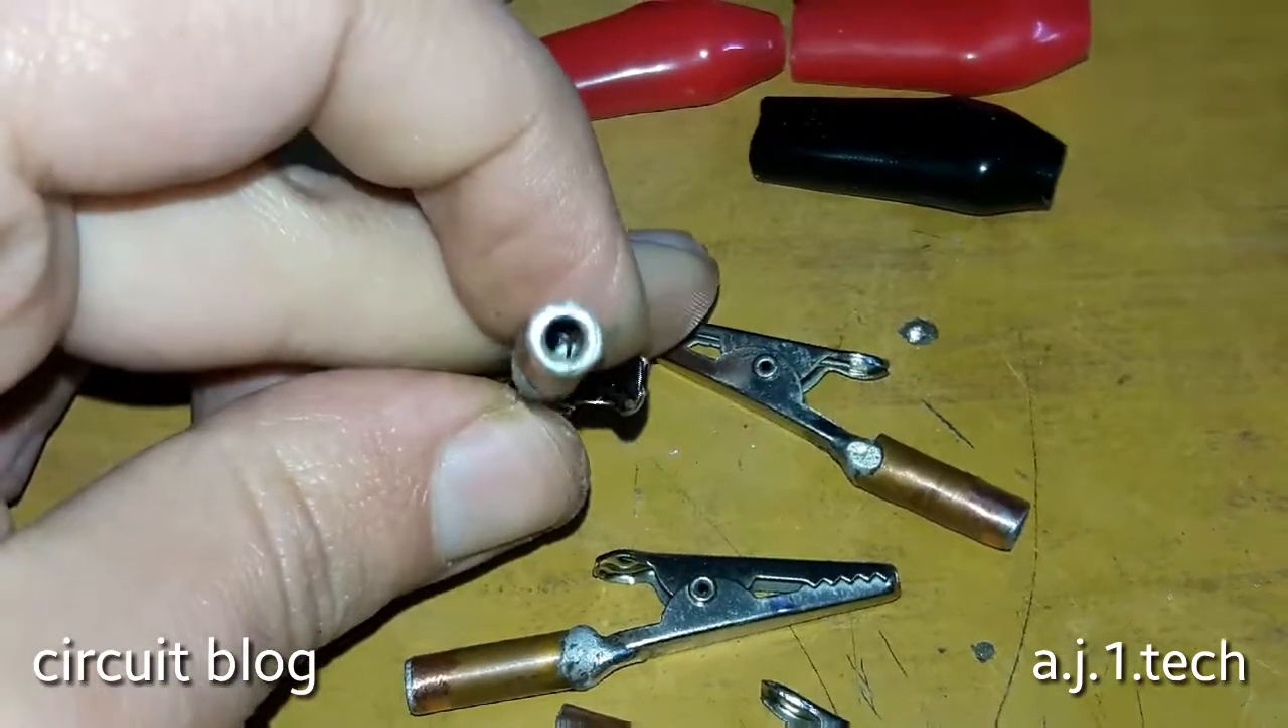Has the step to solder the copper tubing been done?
Yes.